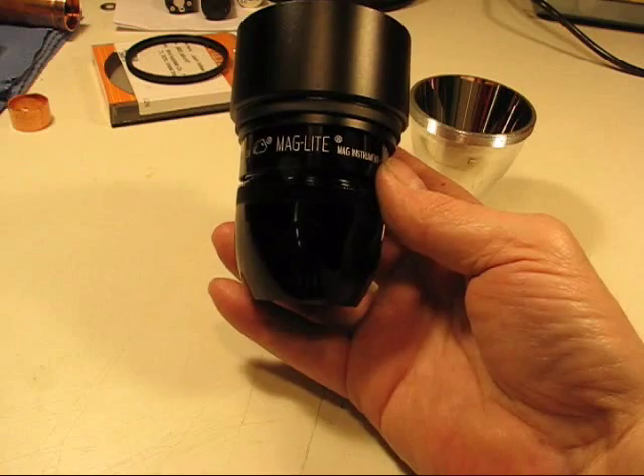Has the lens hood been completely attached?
Yes.